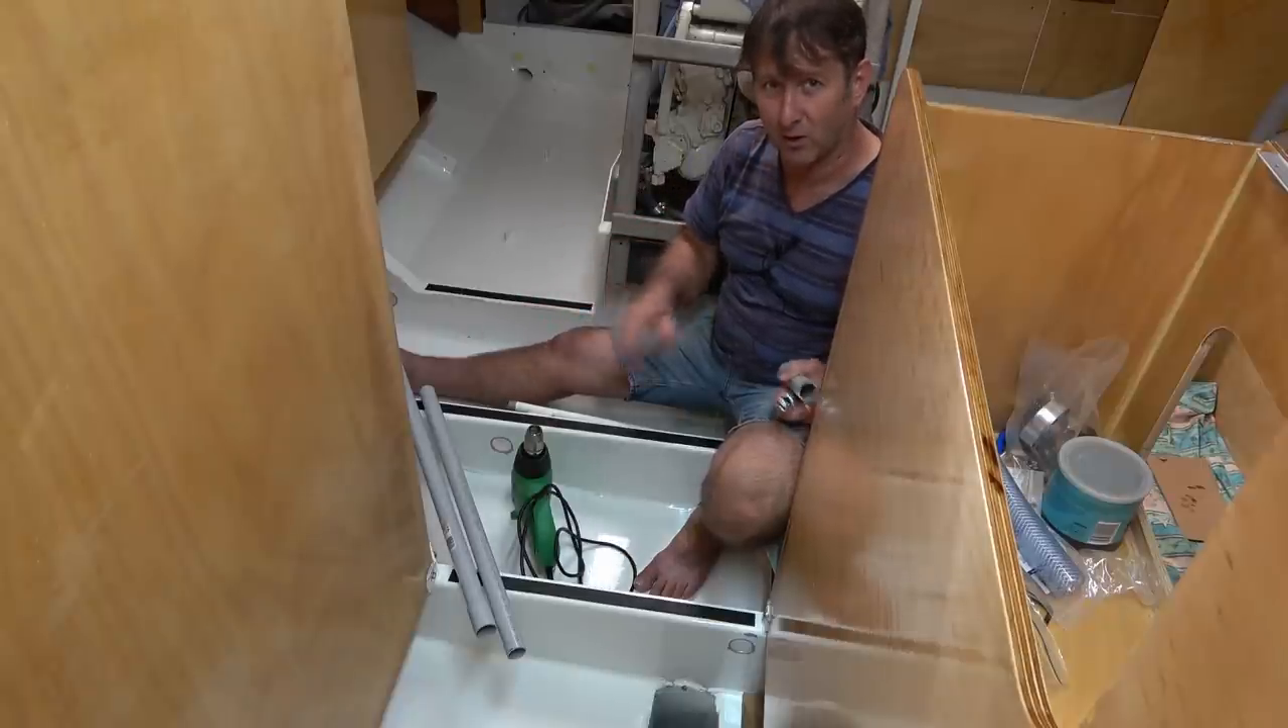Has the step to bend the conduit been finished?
No.